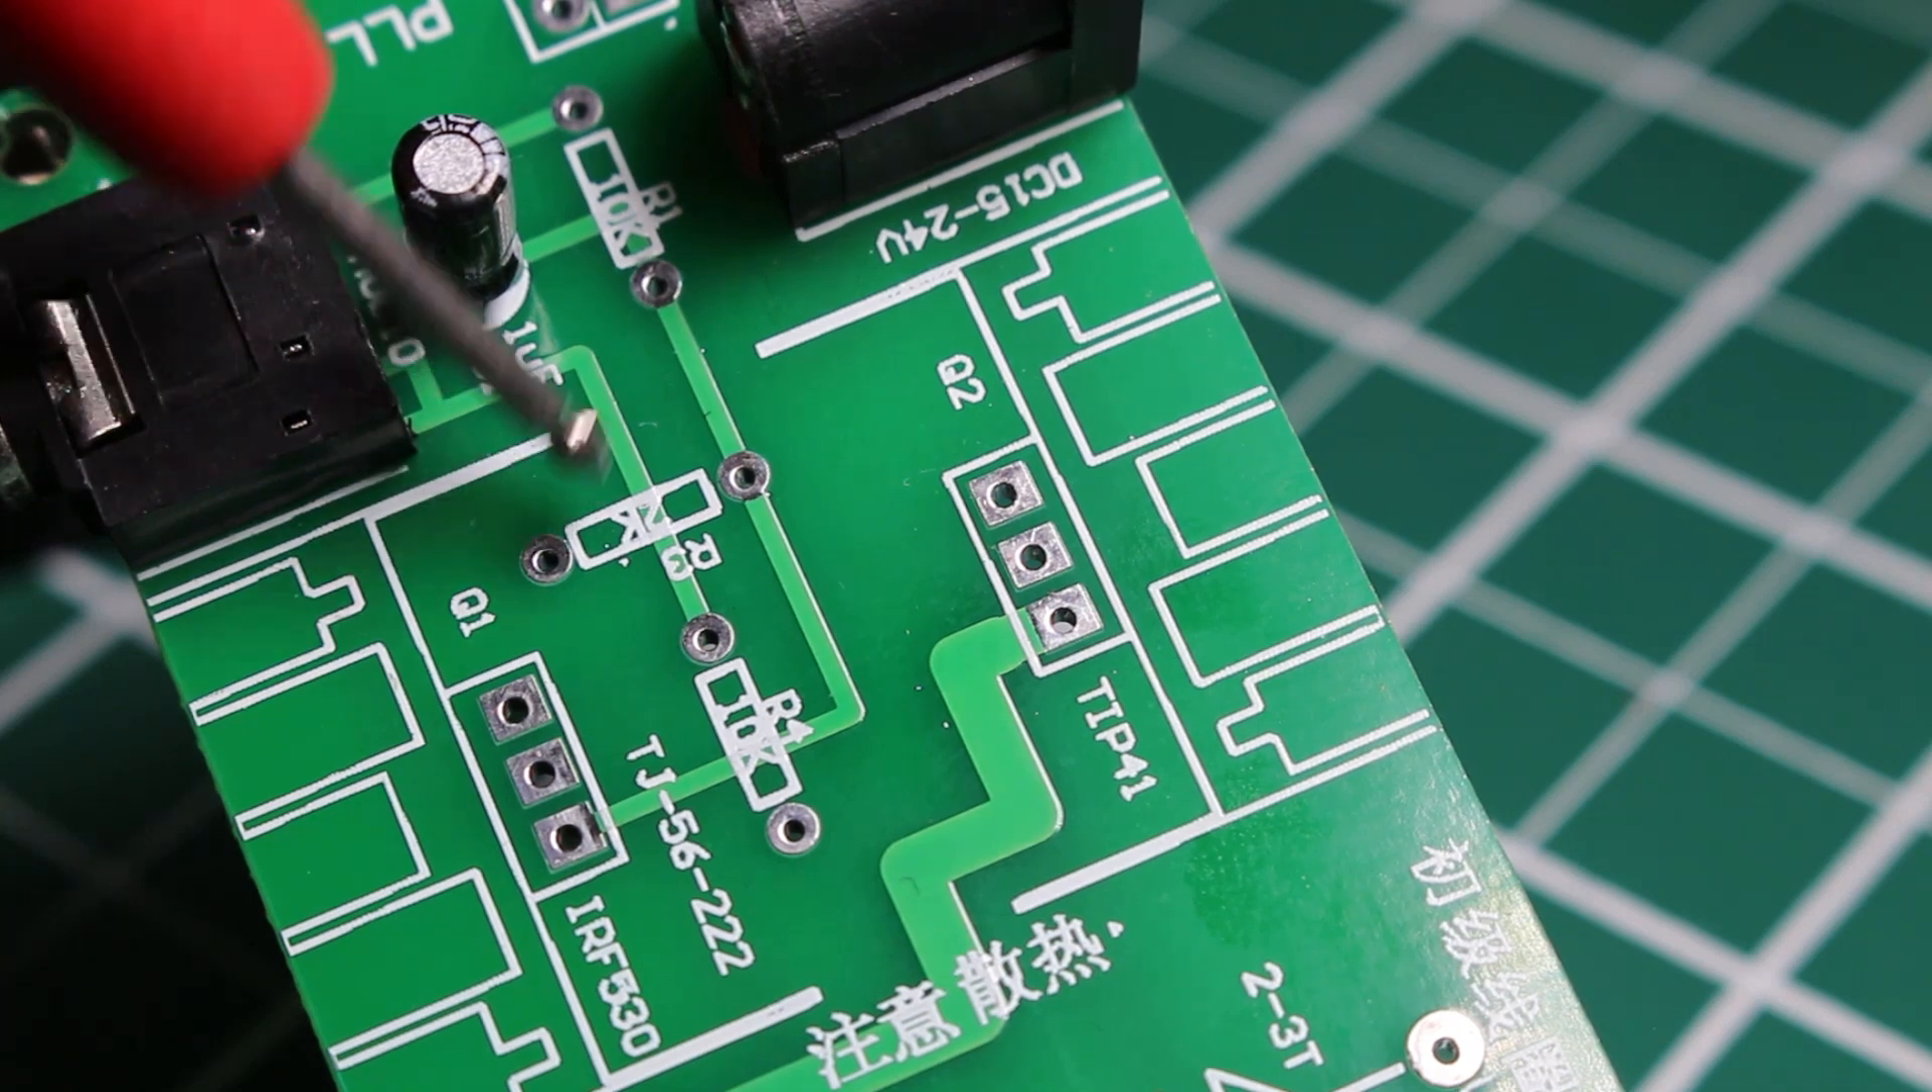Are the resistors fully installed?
No.